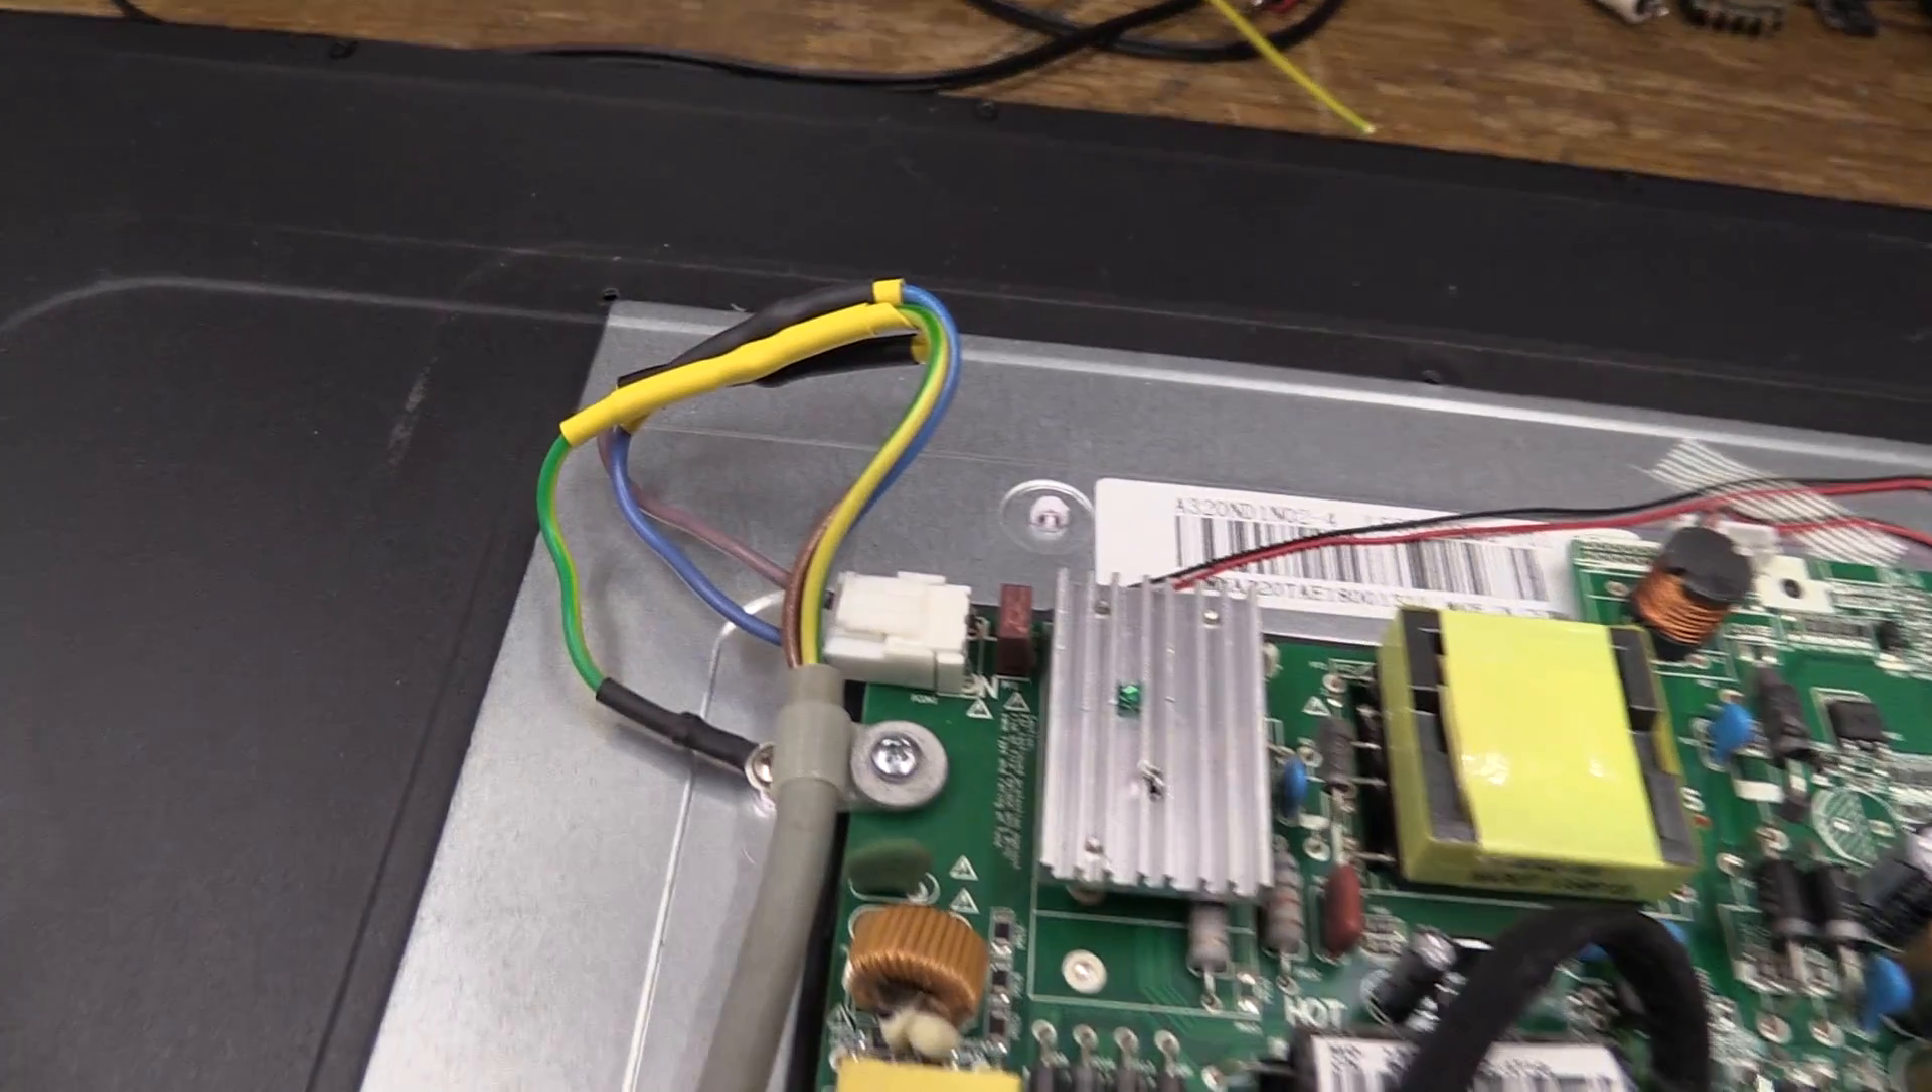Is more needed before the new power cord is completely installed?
No.